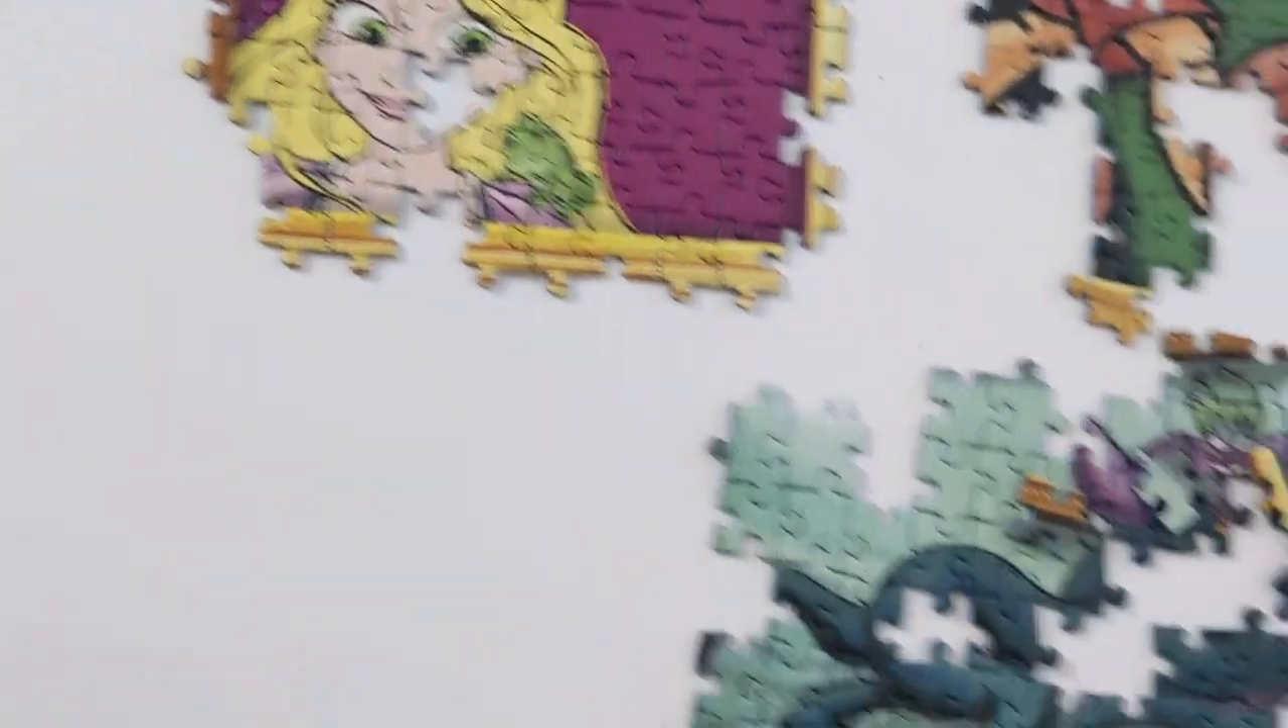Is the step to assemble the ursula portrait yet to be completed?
Yes.